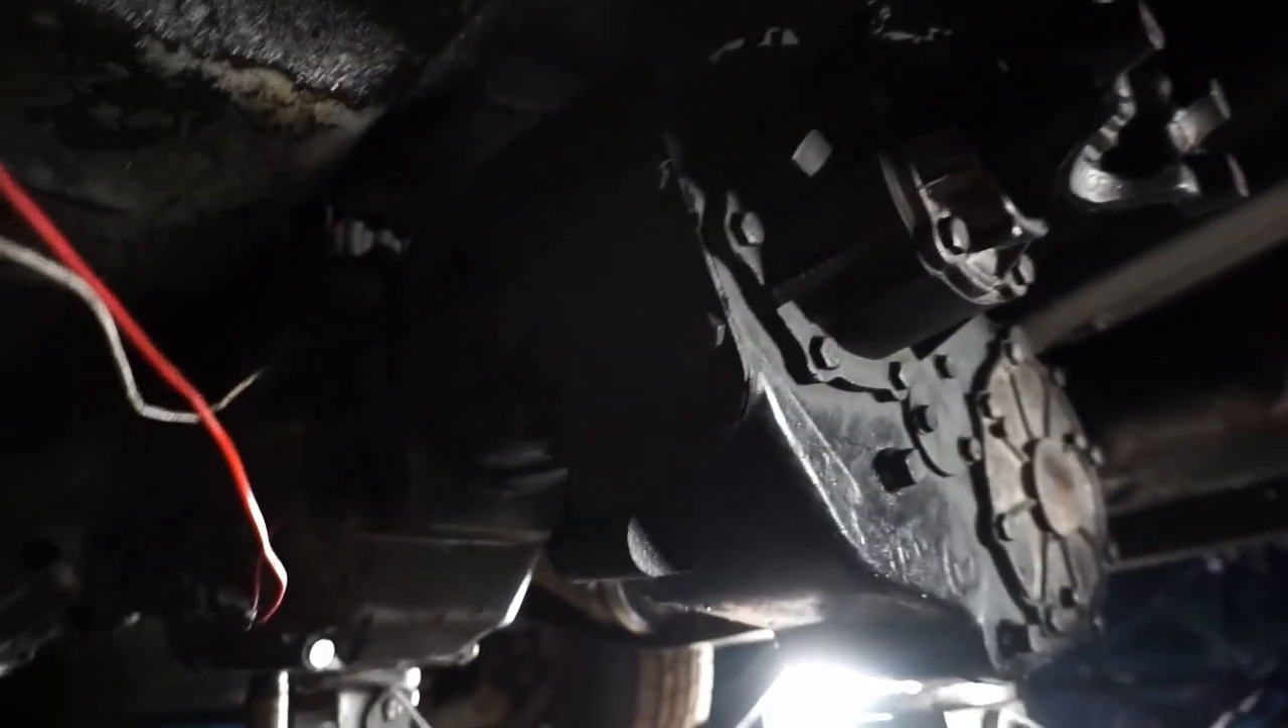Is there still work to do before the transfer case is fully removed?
Yes.